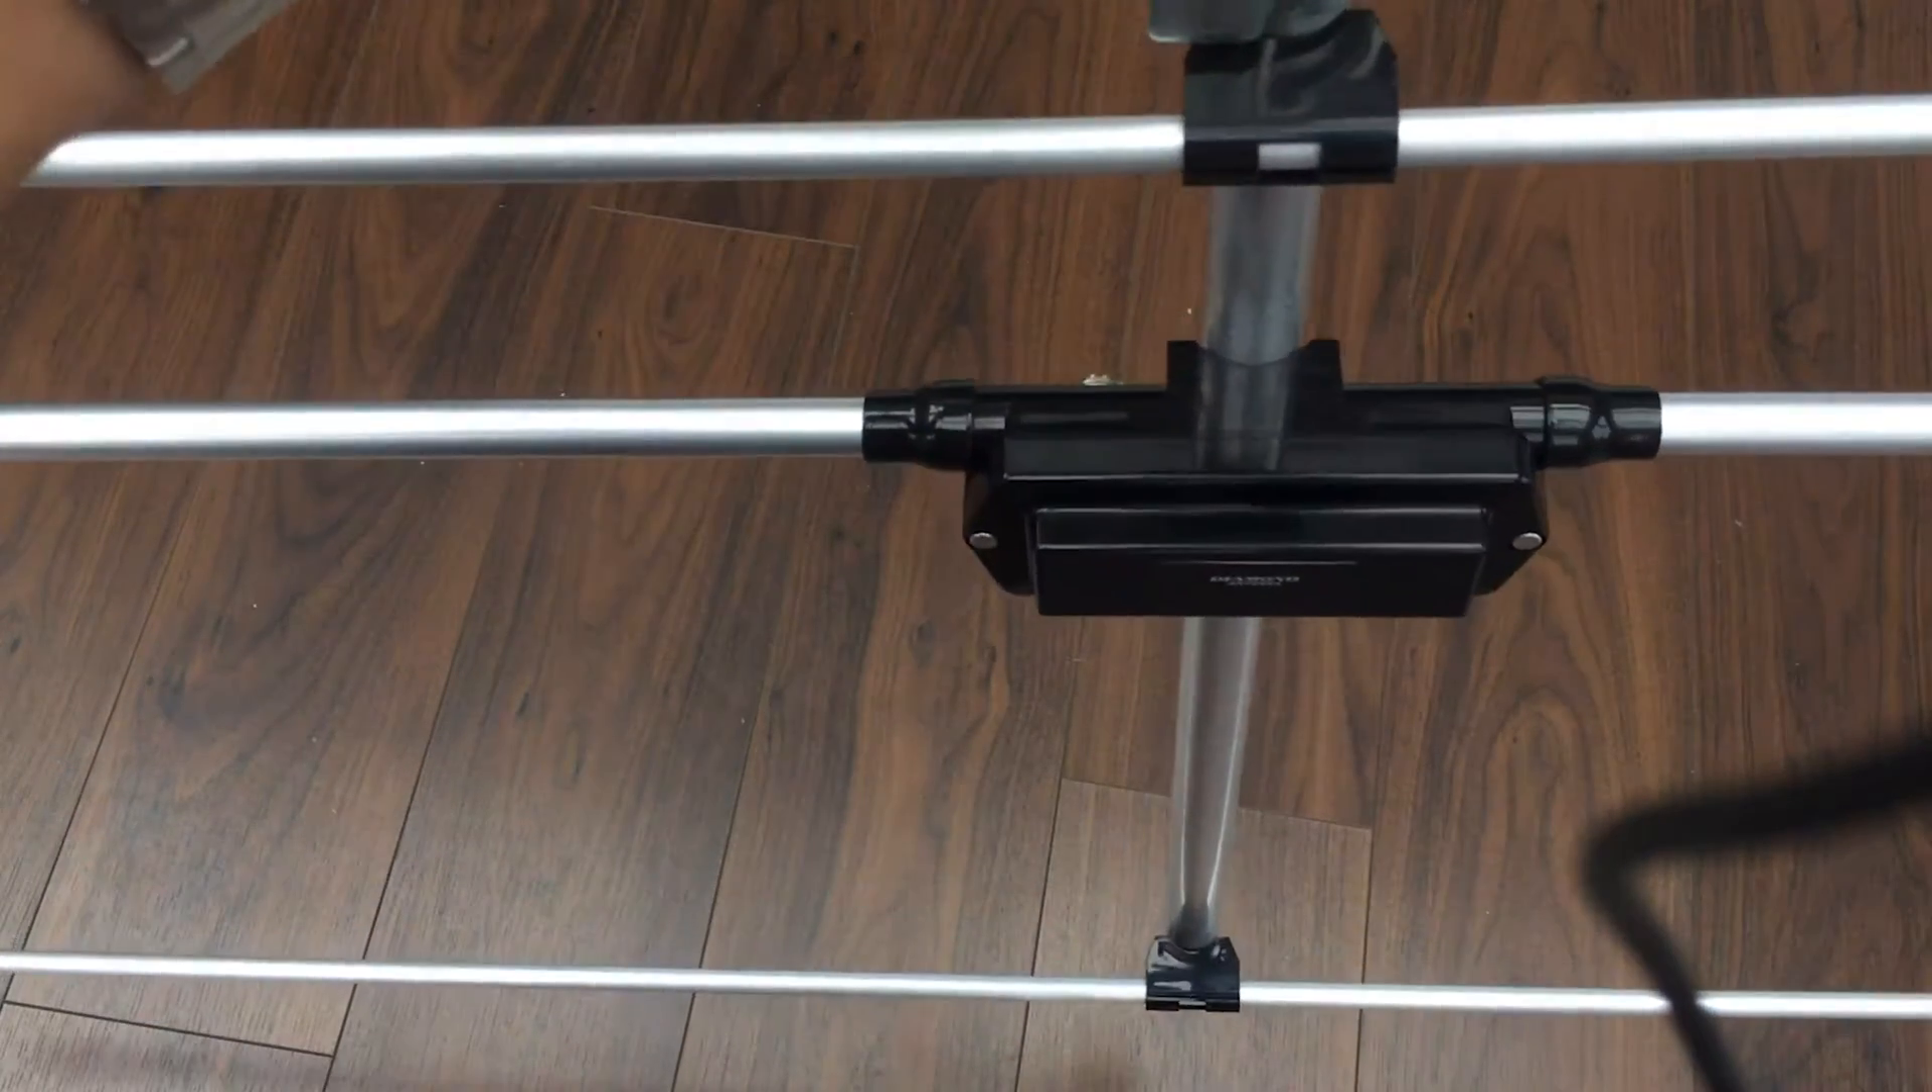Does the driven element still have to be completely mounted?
No.